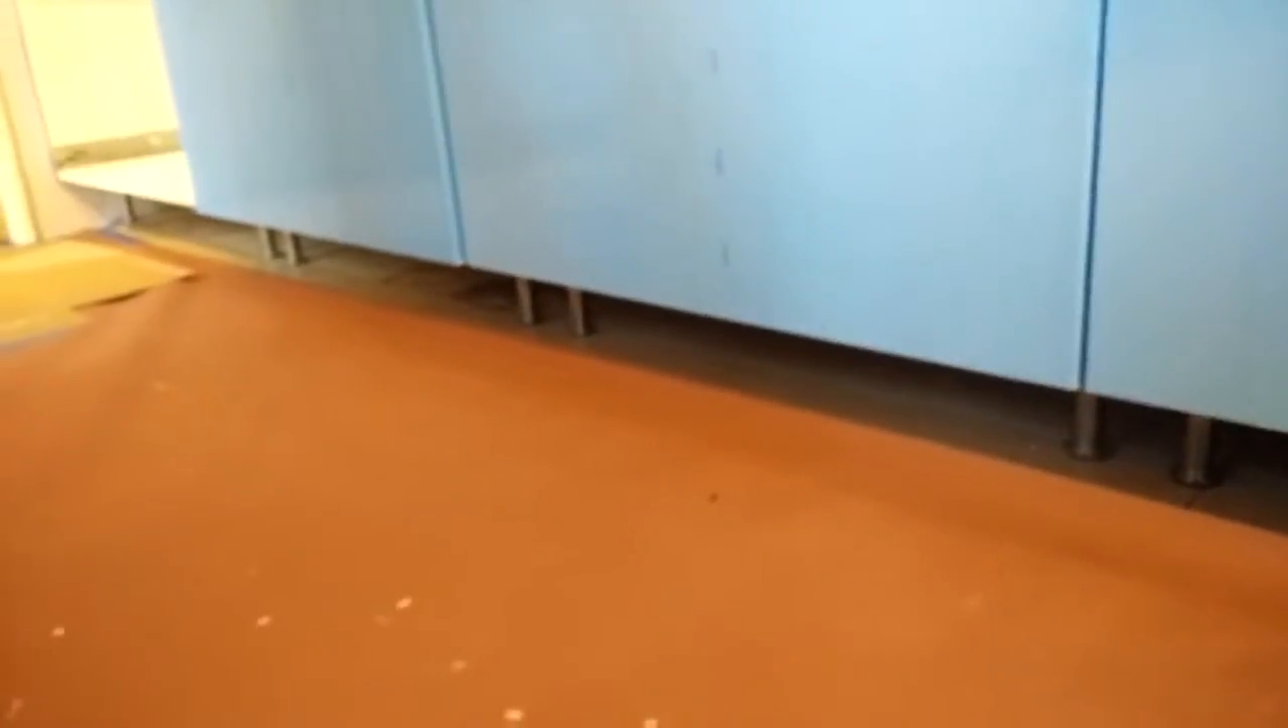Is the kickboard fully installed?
No.